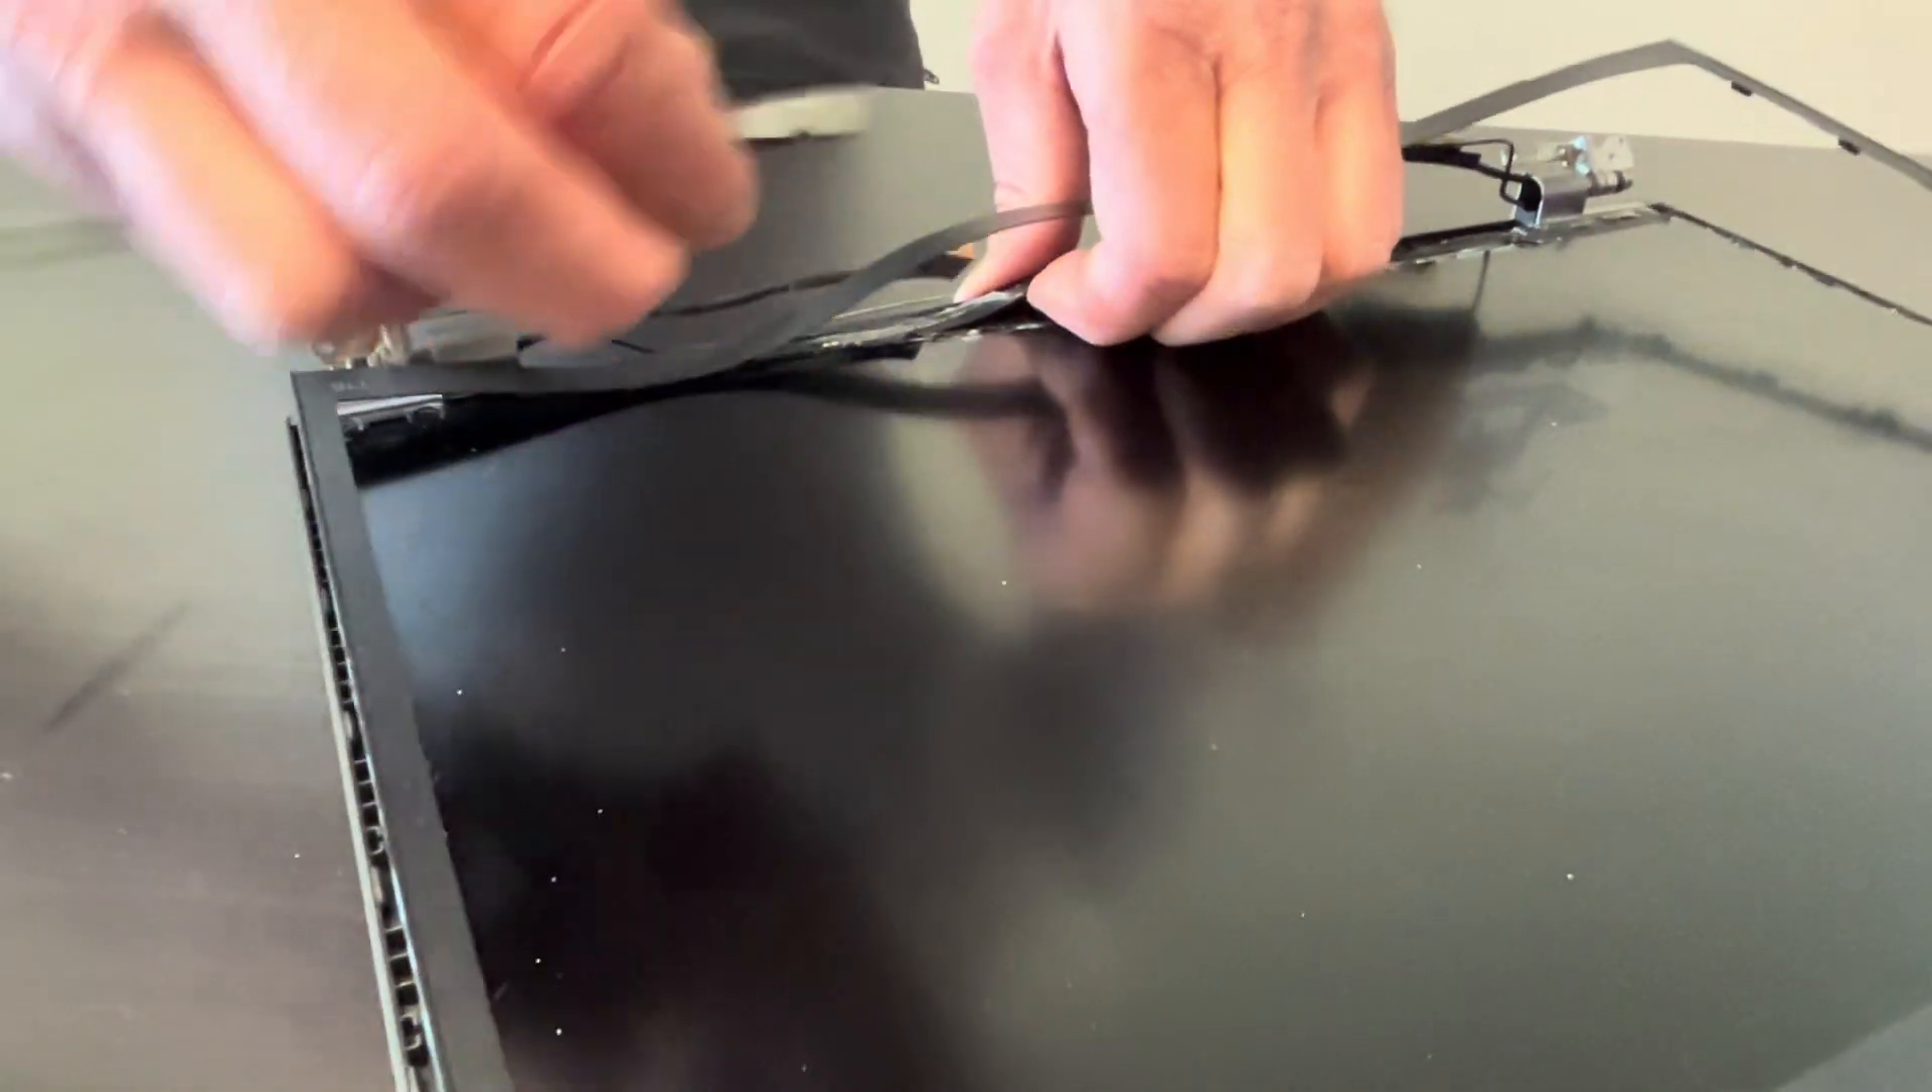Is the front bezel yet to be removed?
Yes.